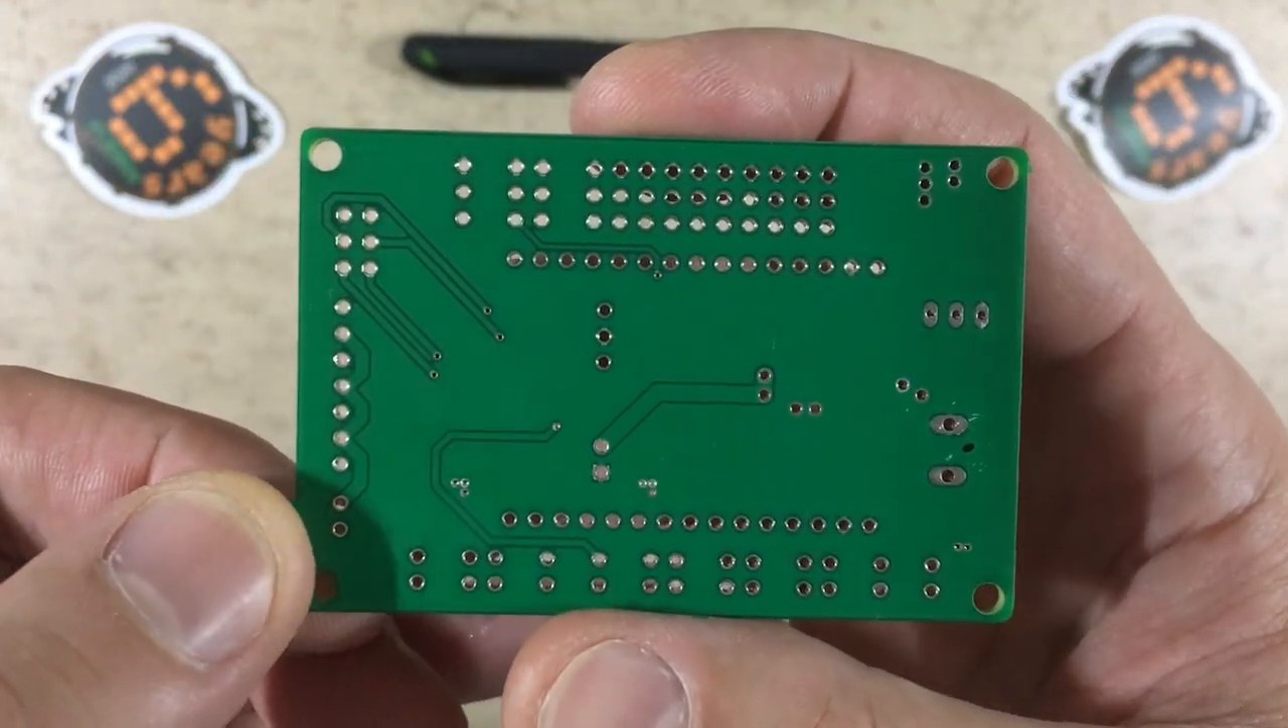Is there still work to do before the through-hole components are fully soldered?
Yes.